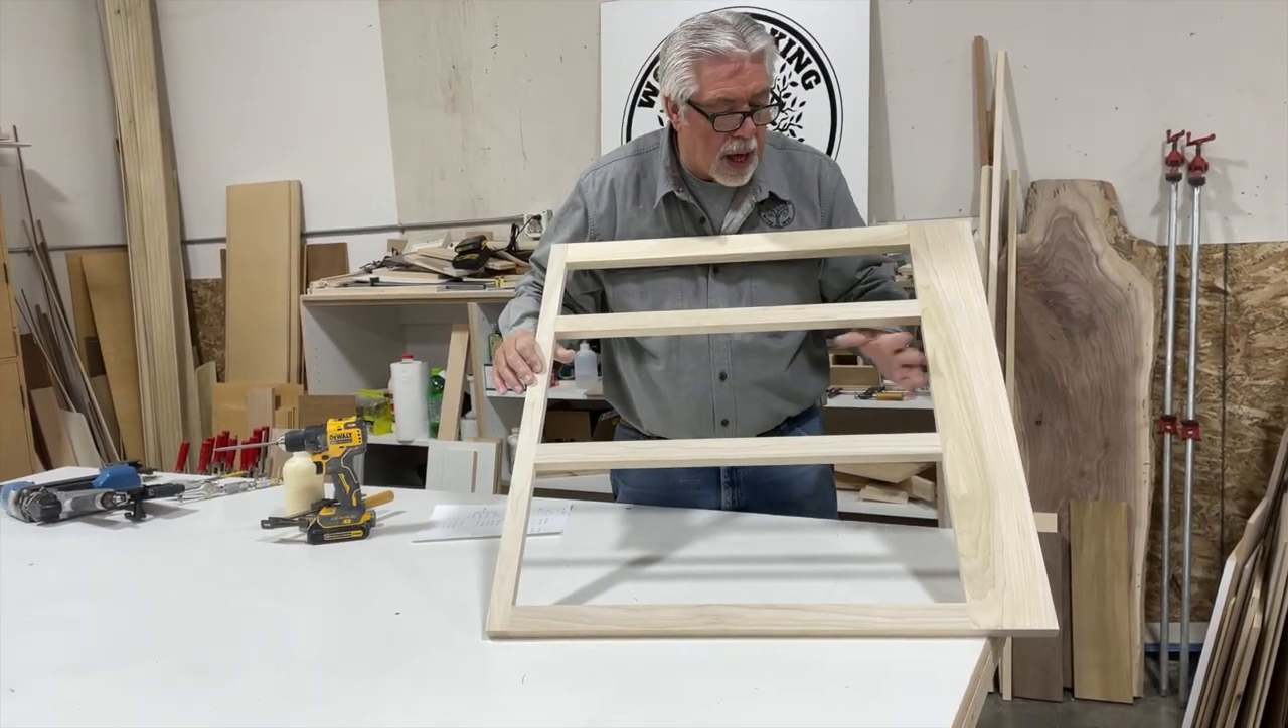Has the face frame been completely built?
Yes.